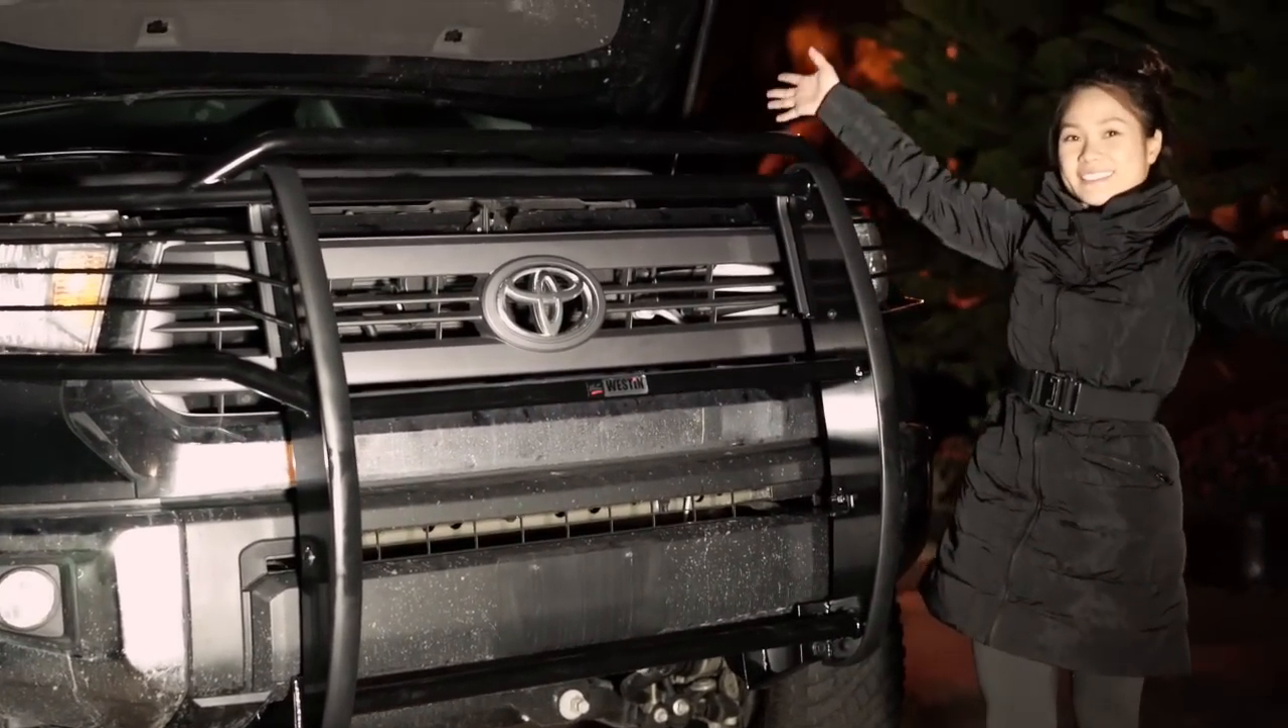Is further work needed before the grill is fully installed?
No.